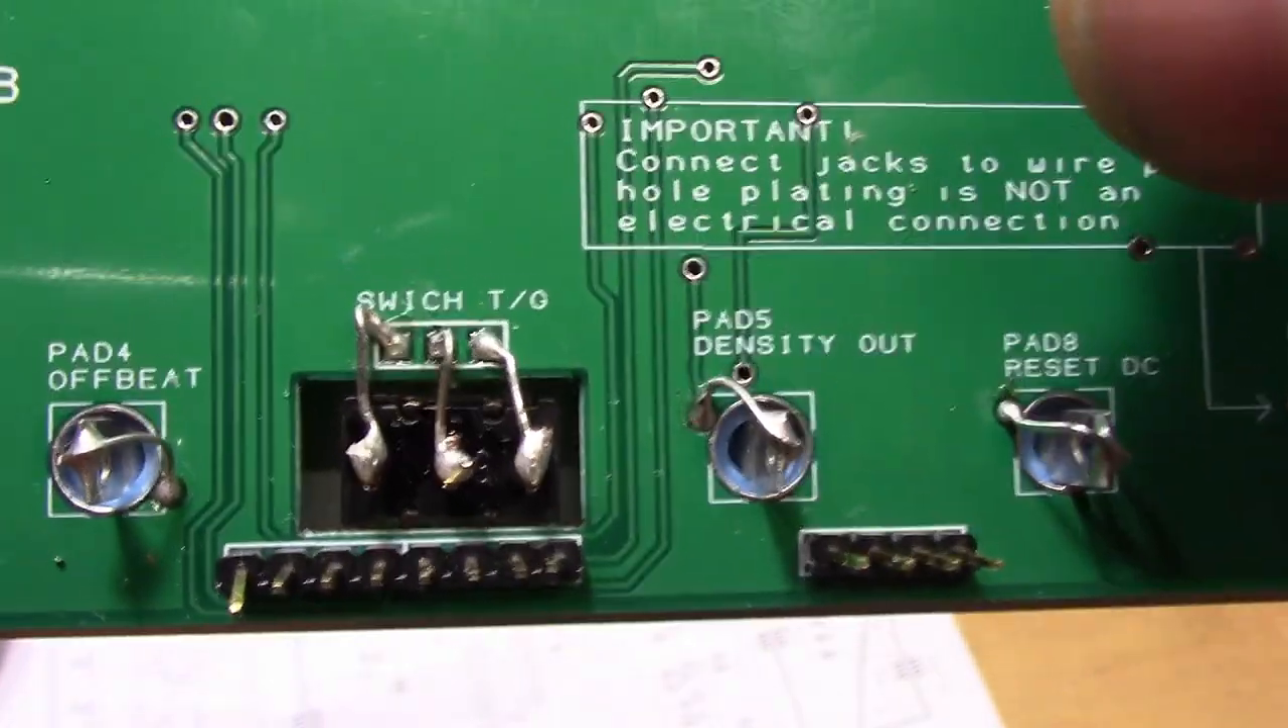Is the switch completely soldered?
Yes.